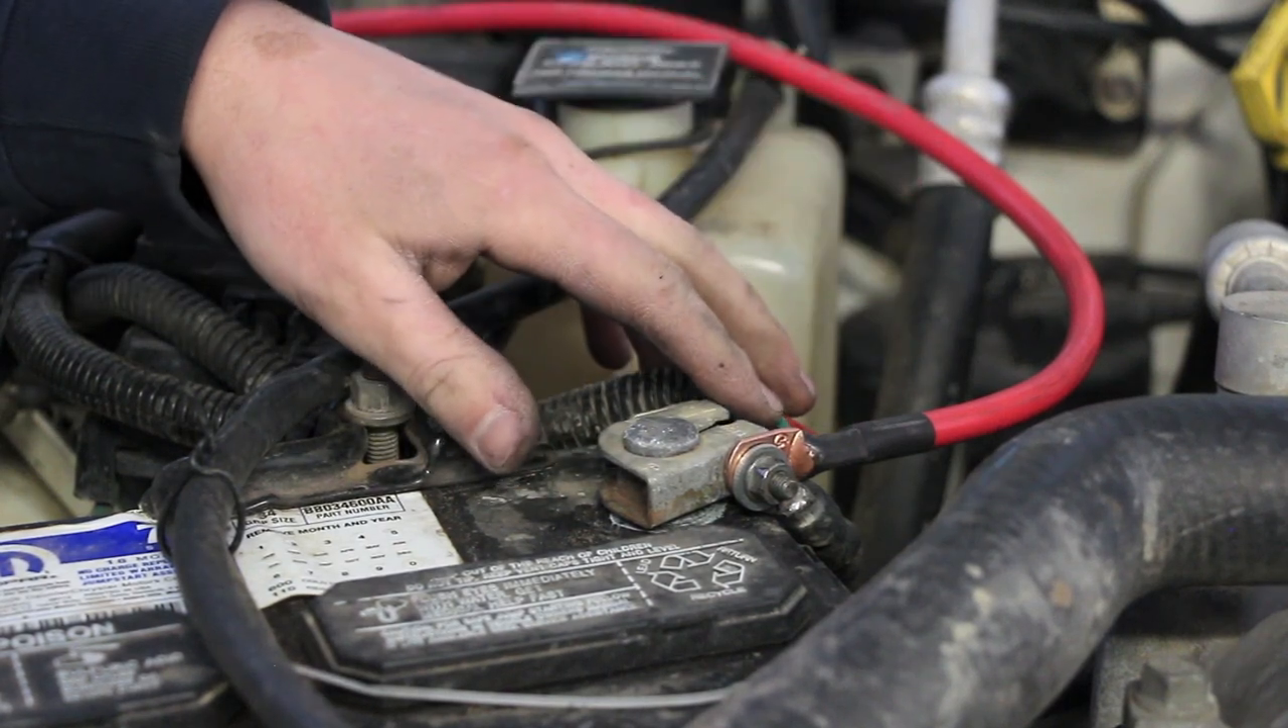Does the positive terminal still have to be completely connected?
No.